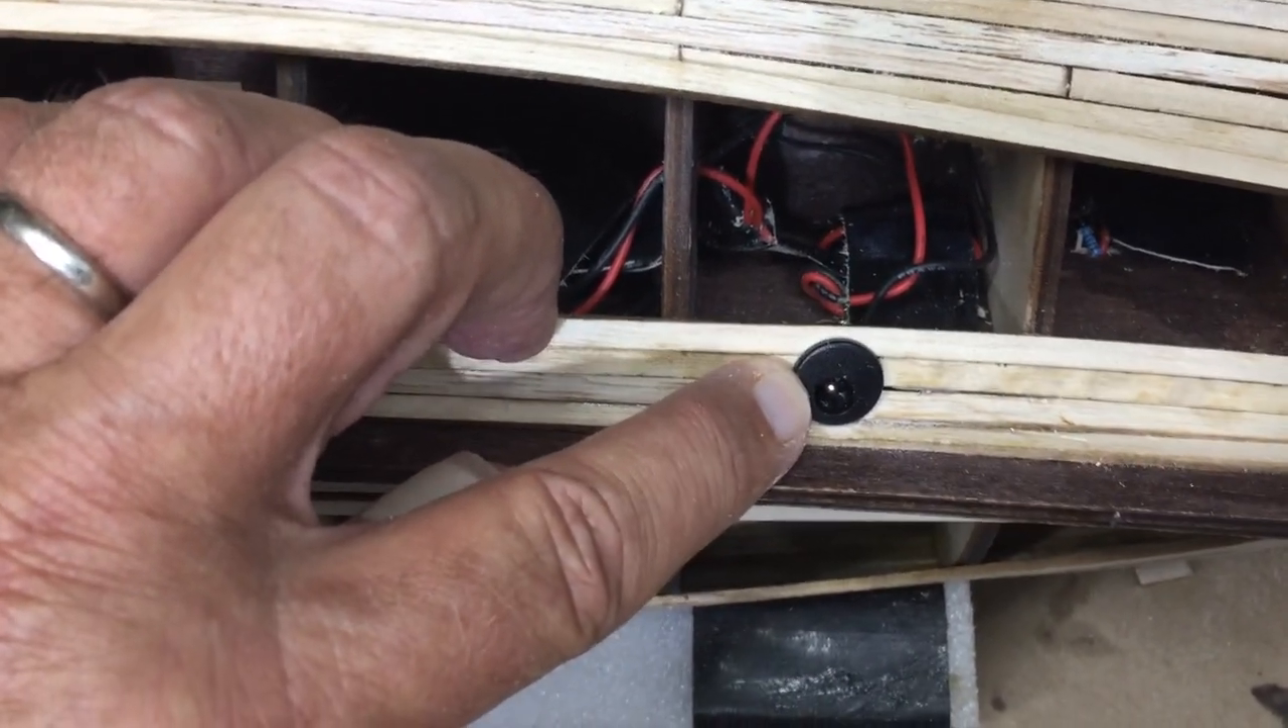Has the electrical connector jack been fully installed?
Yes.